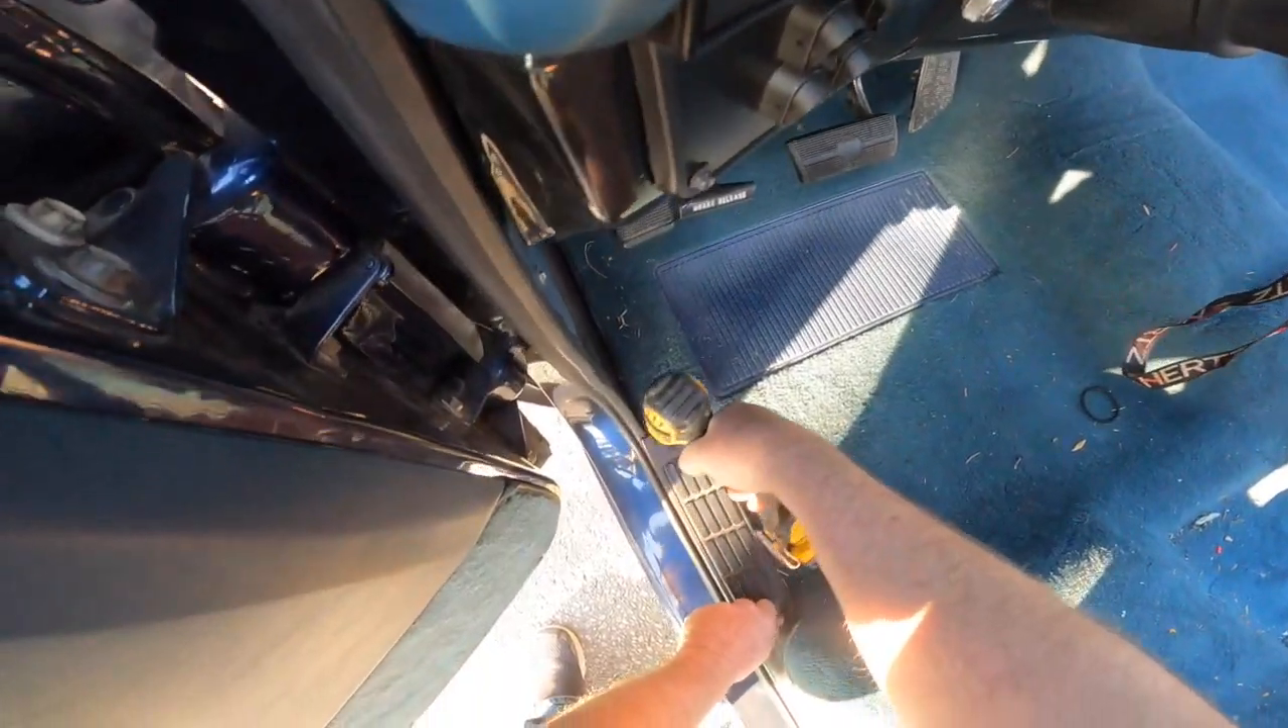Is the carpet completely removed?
No.